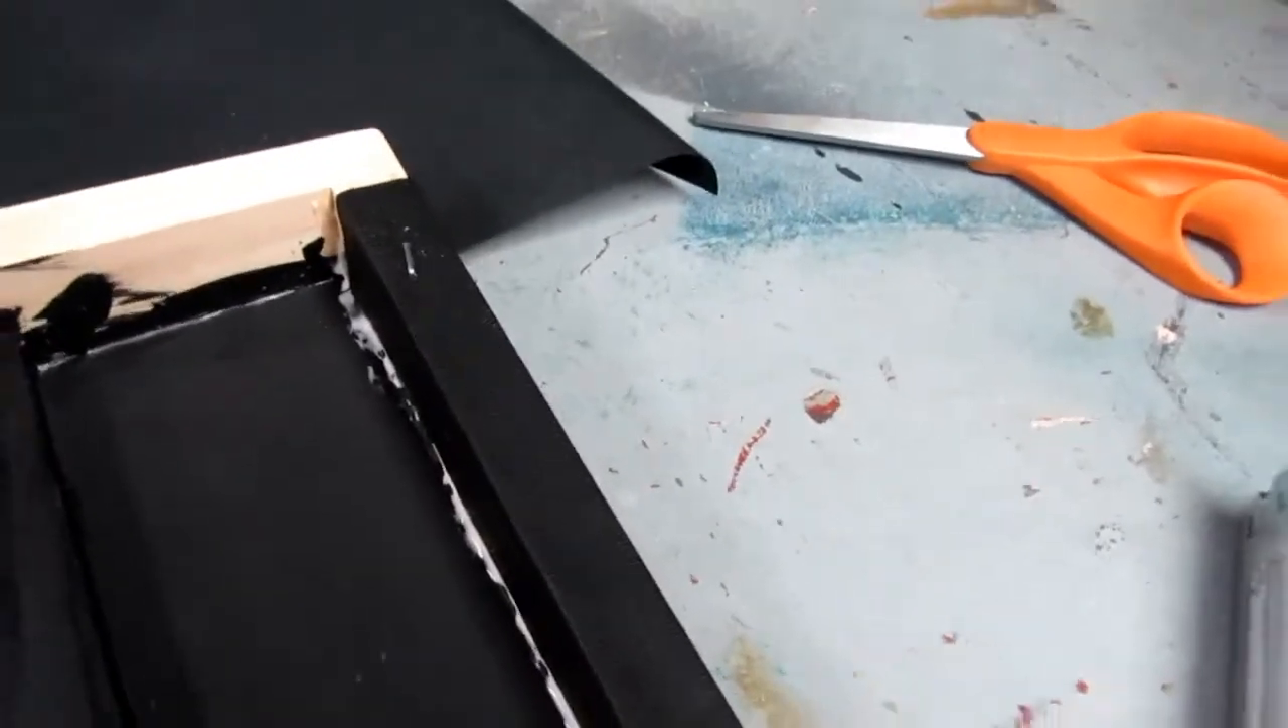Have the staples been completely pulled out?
No.